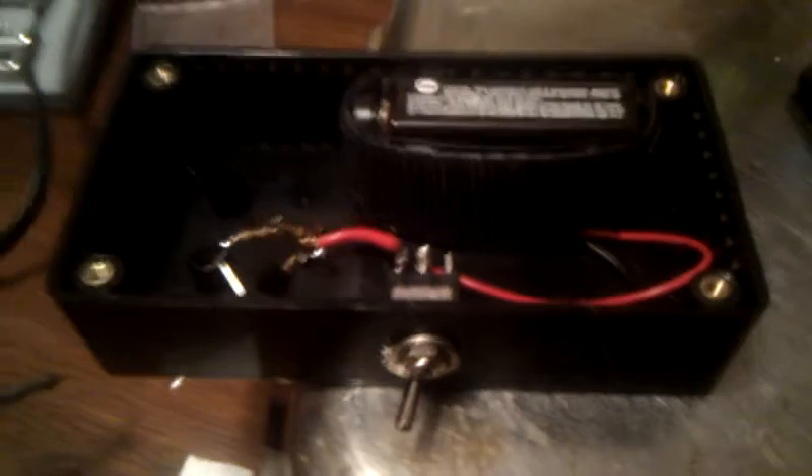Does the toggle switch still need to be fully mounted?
No.